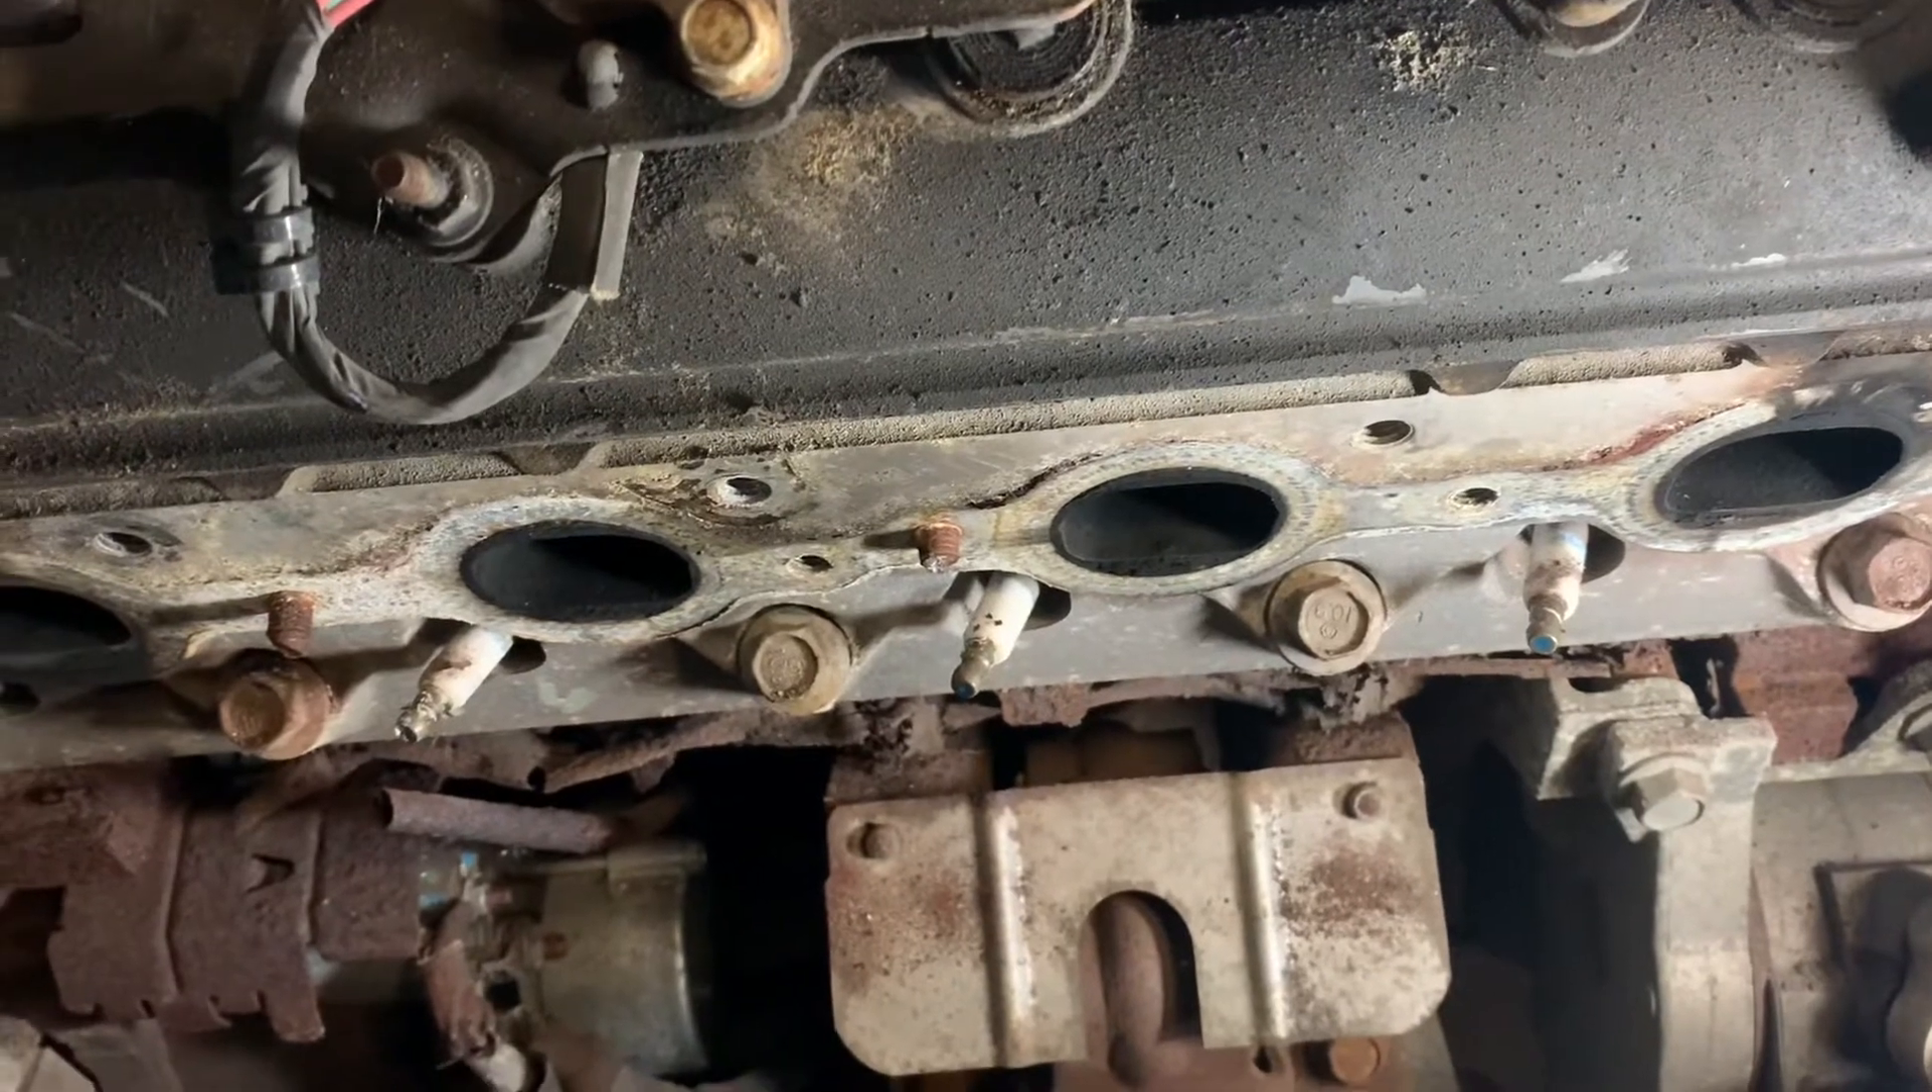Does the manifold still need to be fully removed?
No.